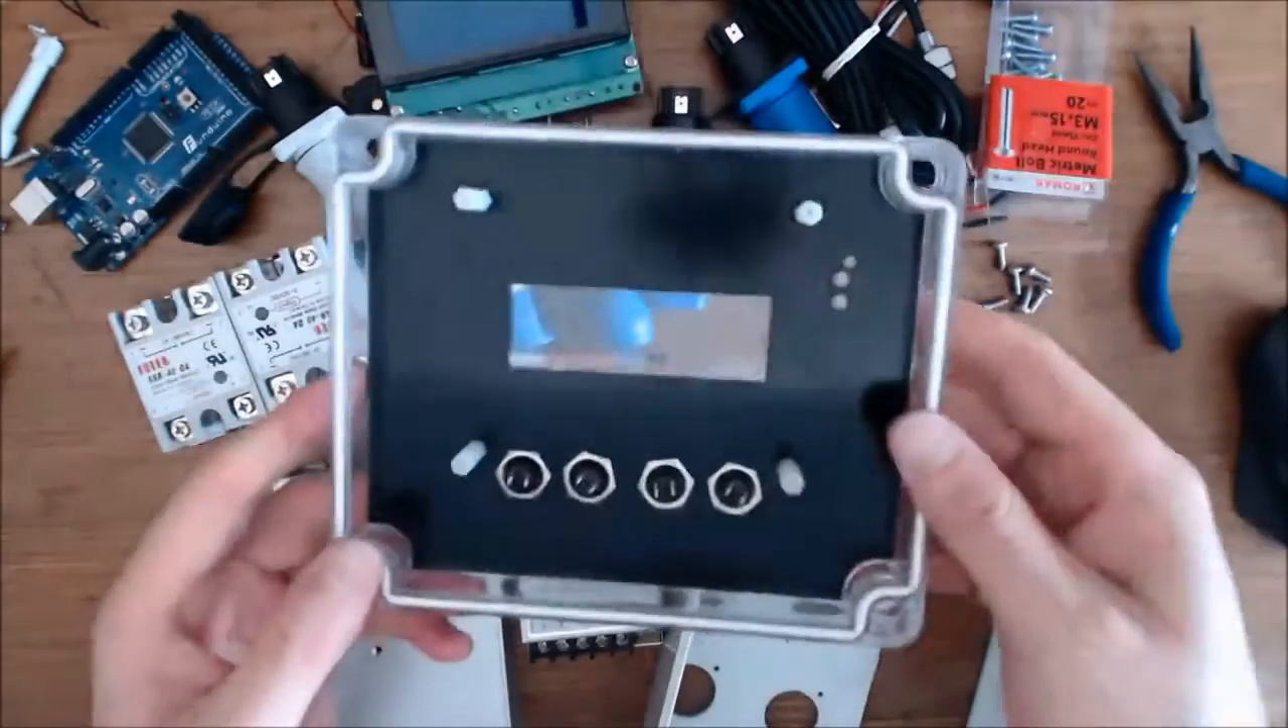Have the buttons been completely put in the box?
Yes.